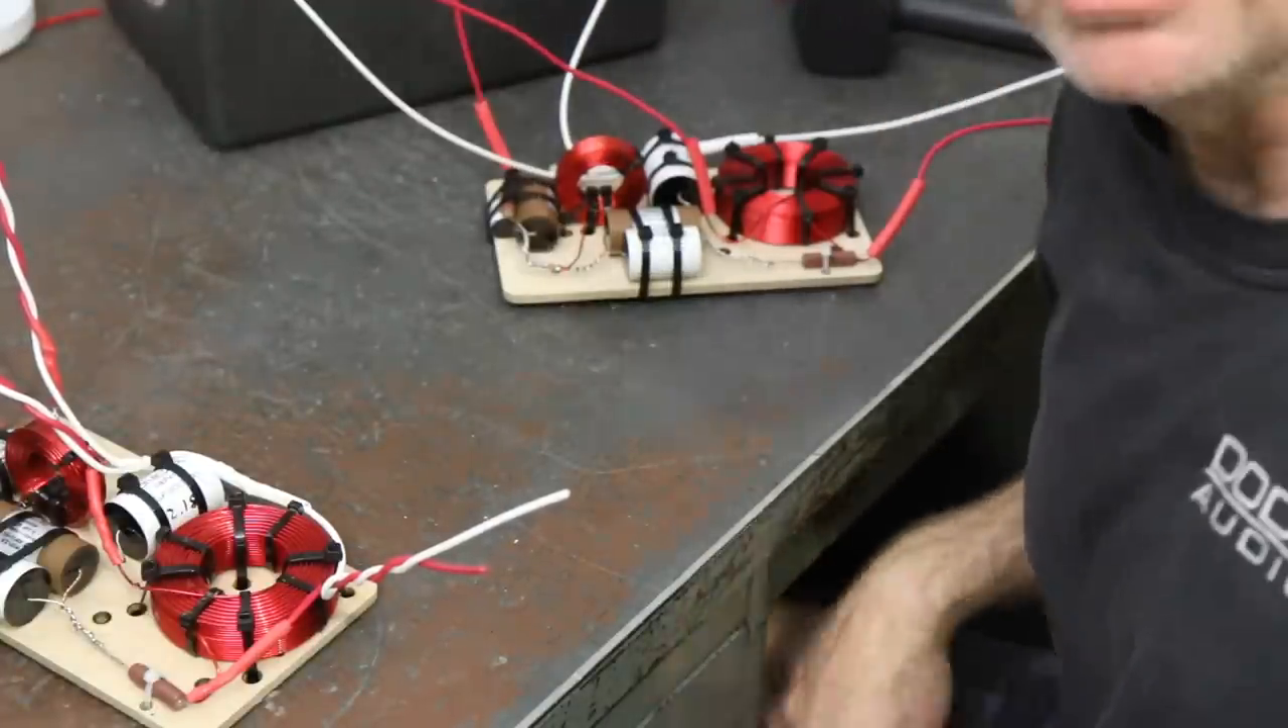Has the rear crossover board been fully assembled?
Yes.